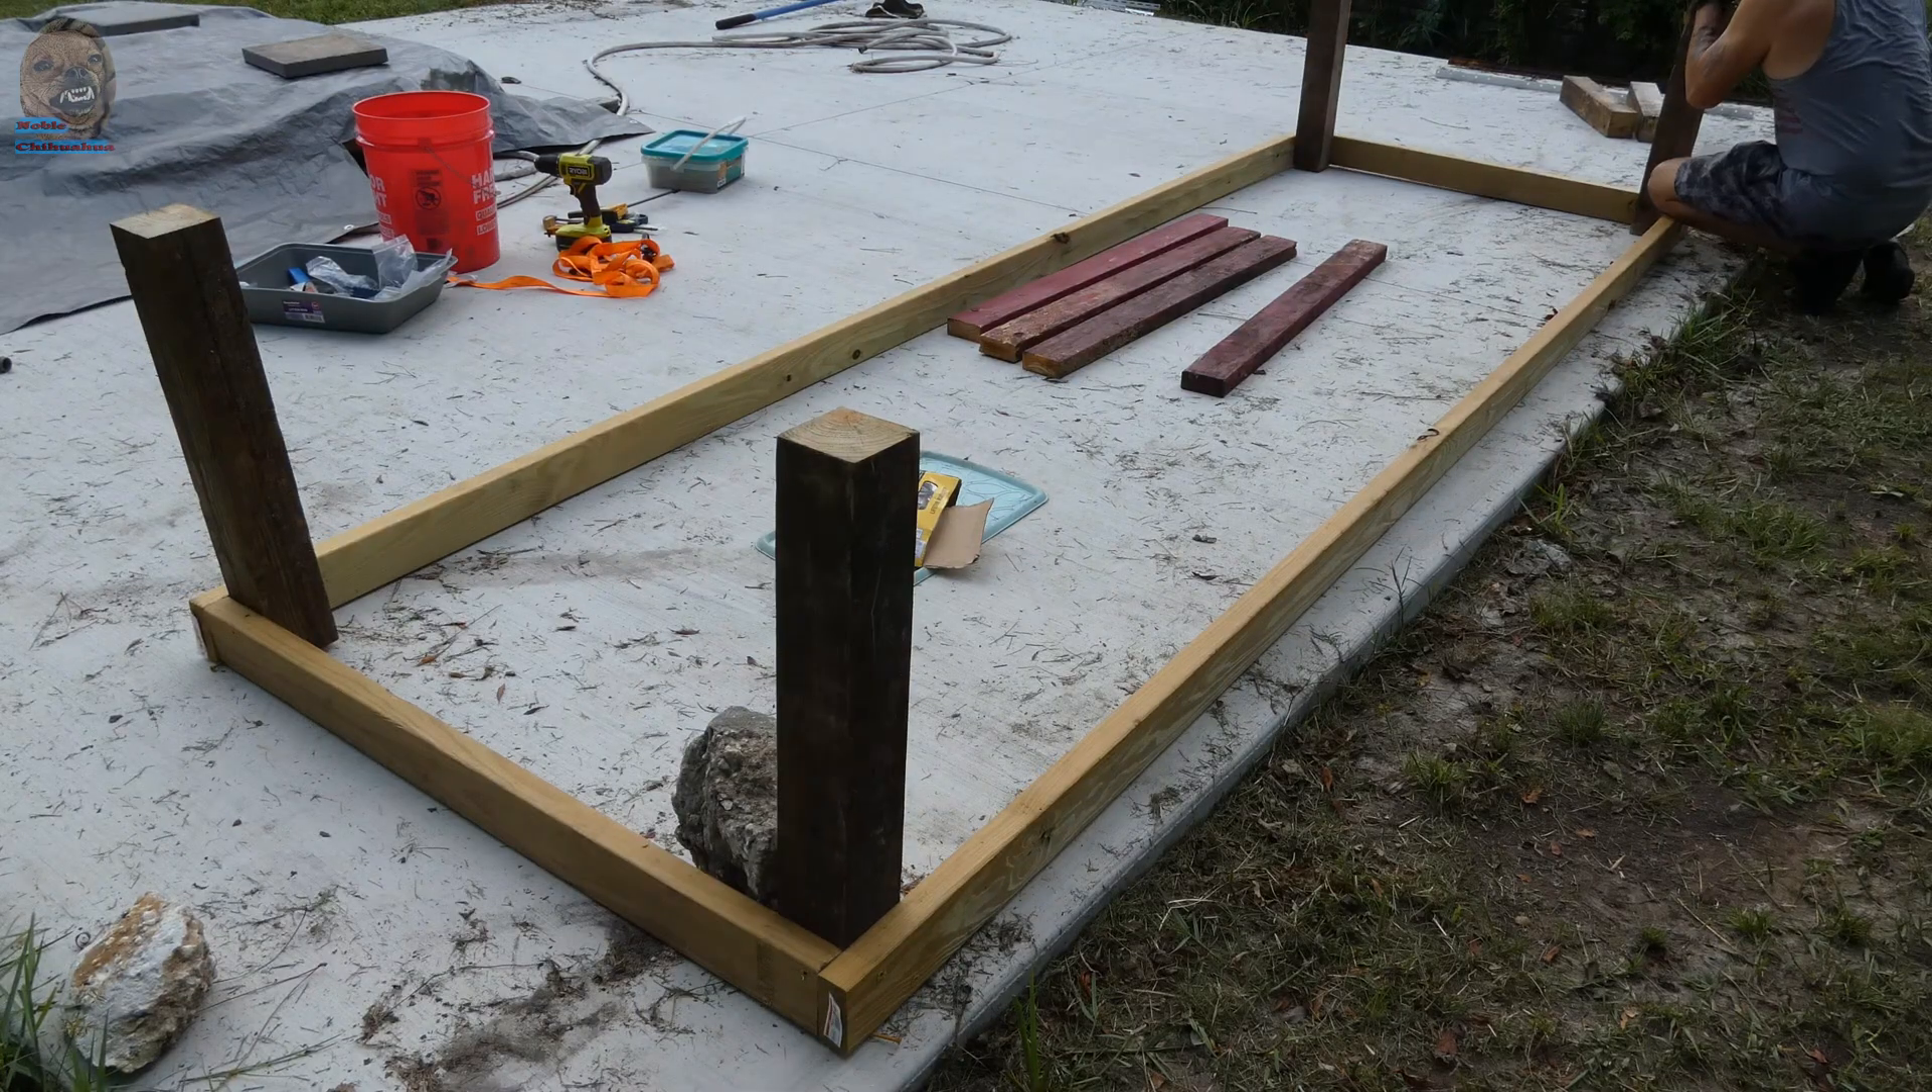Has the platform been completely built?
No.